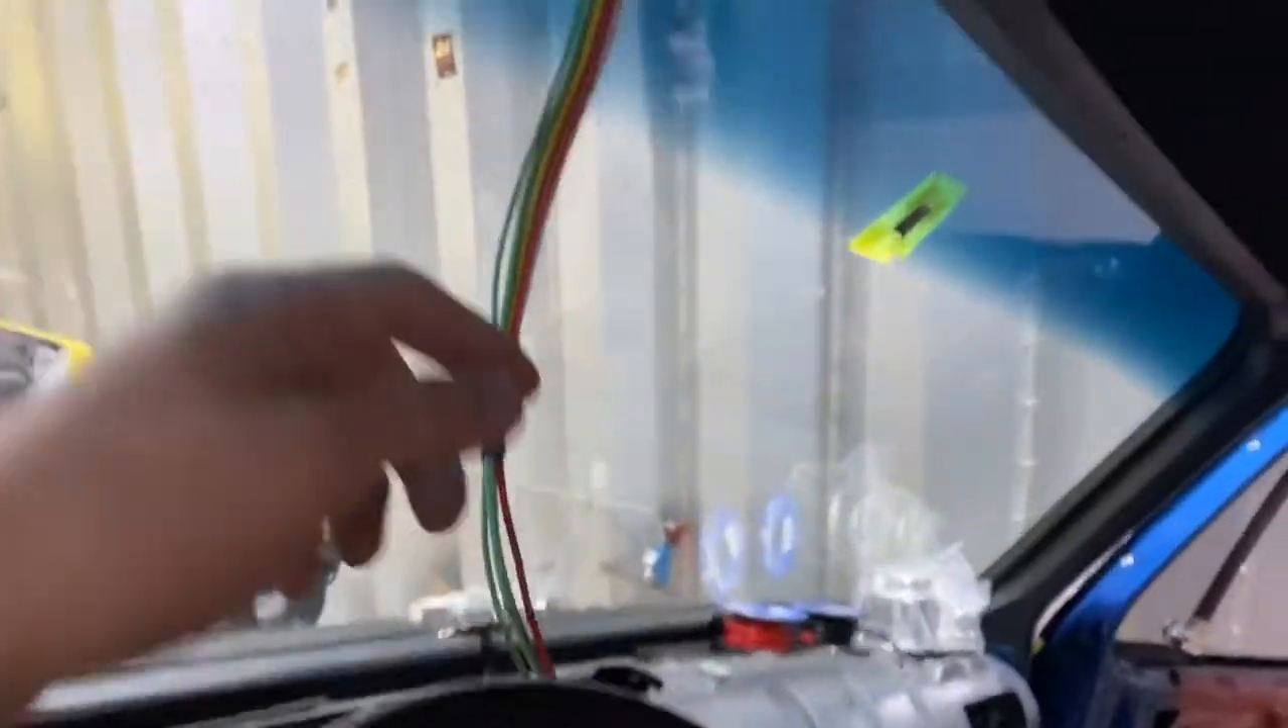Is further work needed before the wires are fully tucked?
Yes.